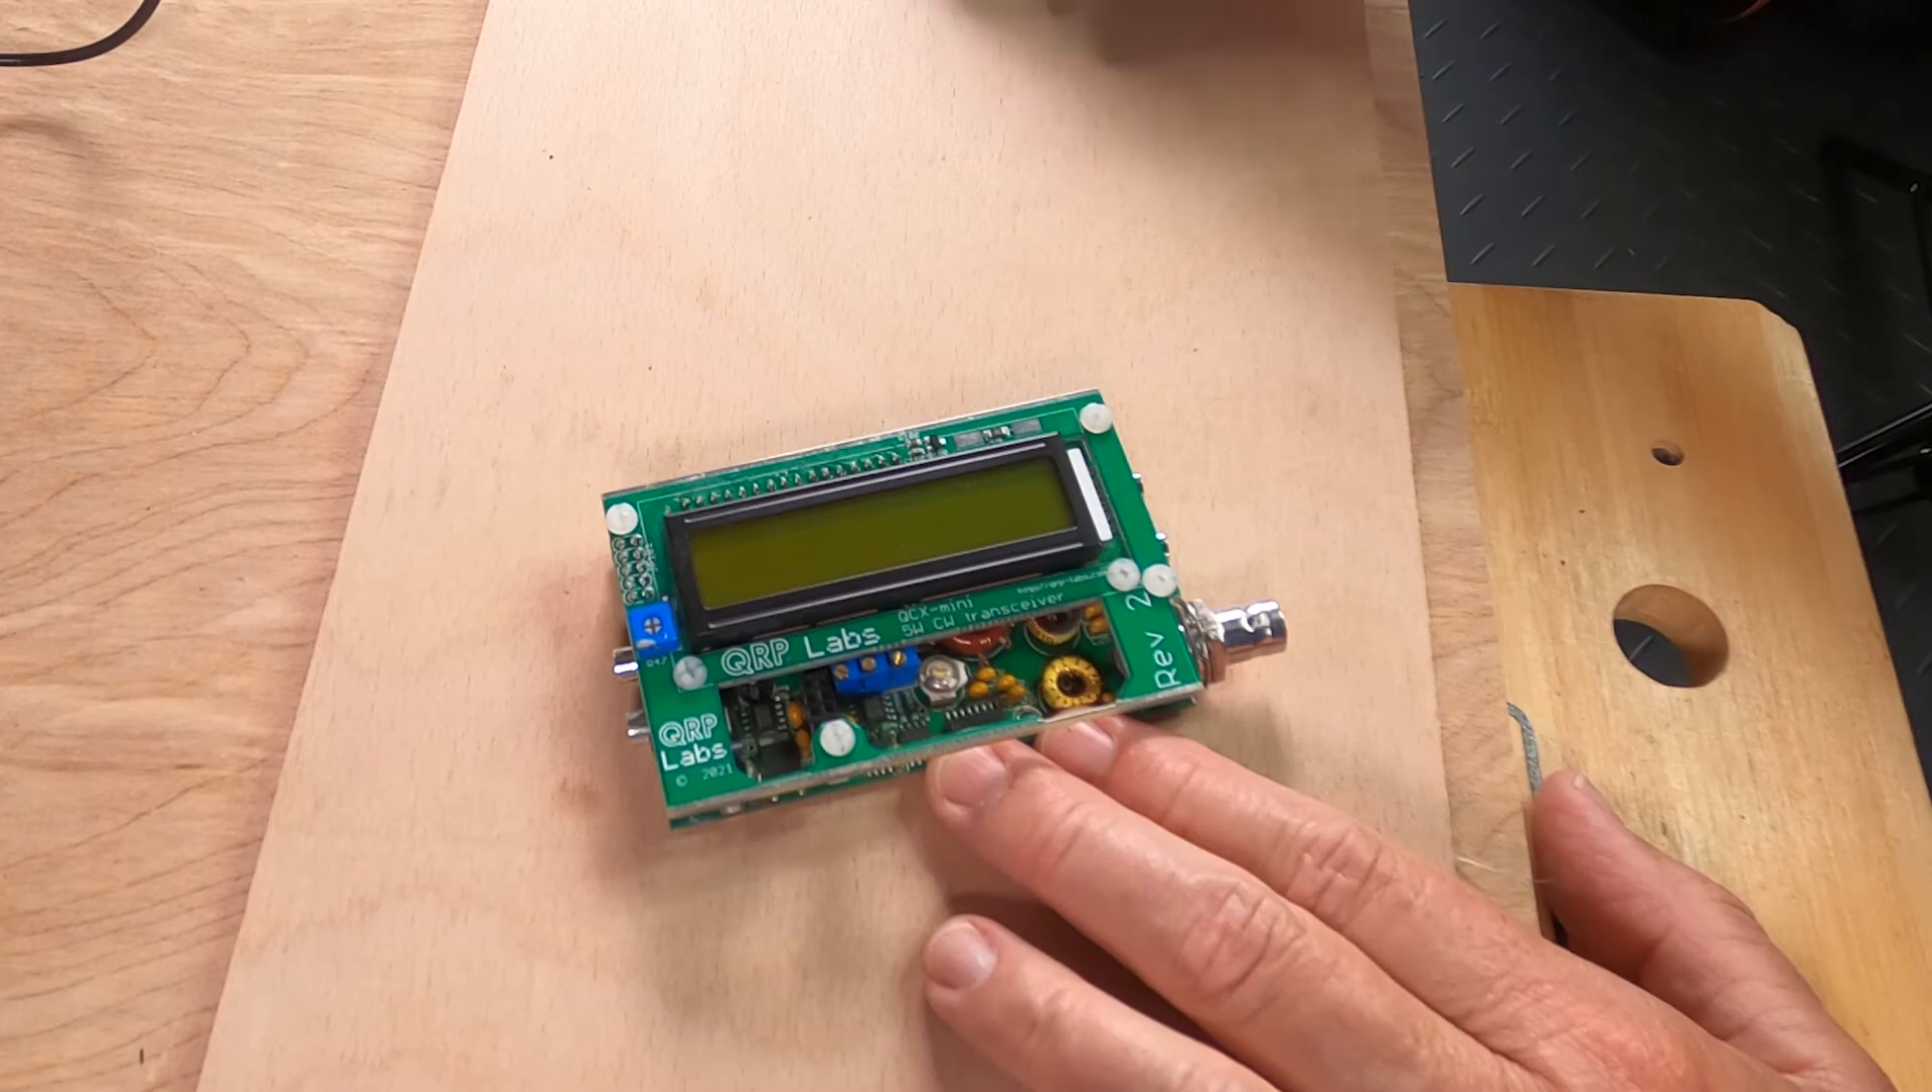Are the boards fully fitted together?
Yes.